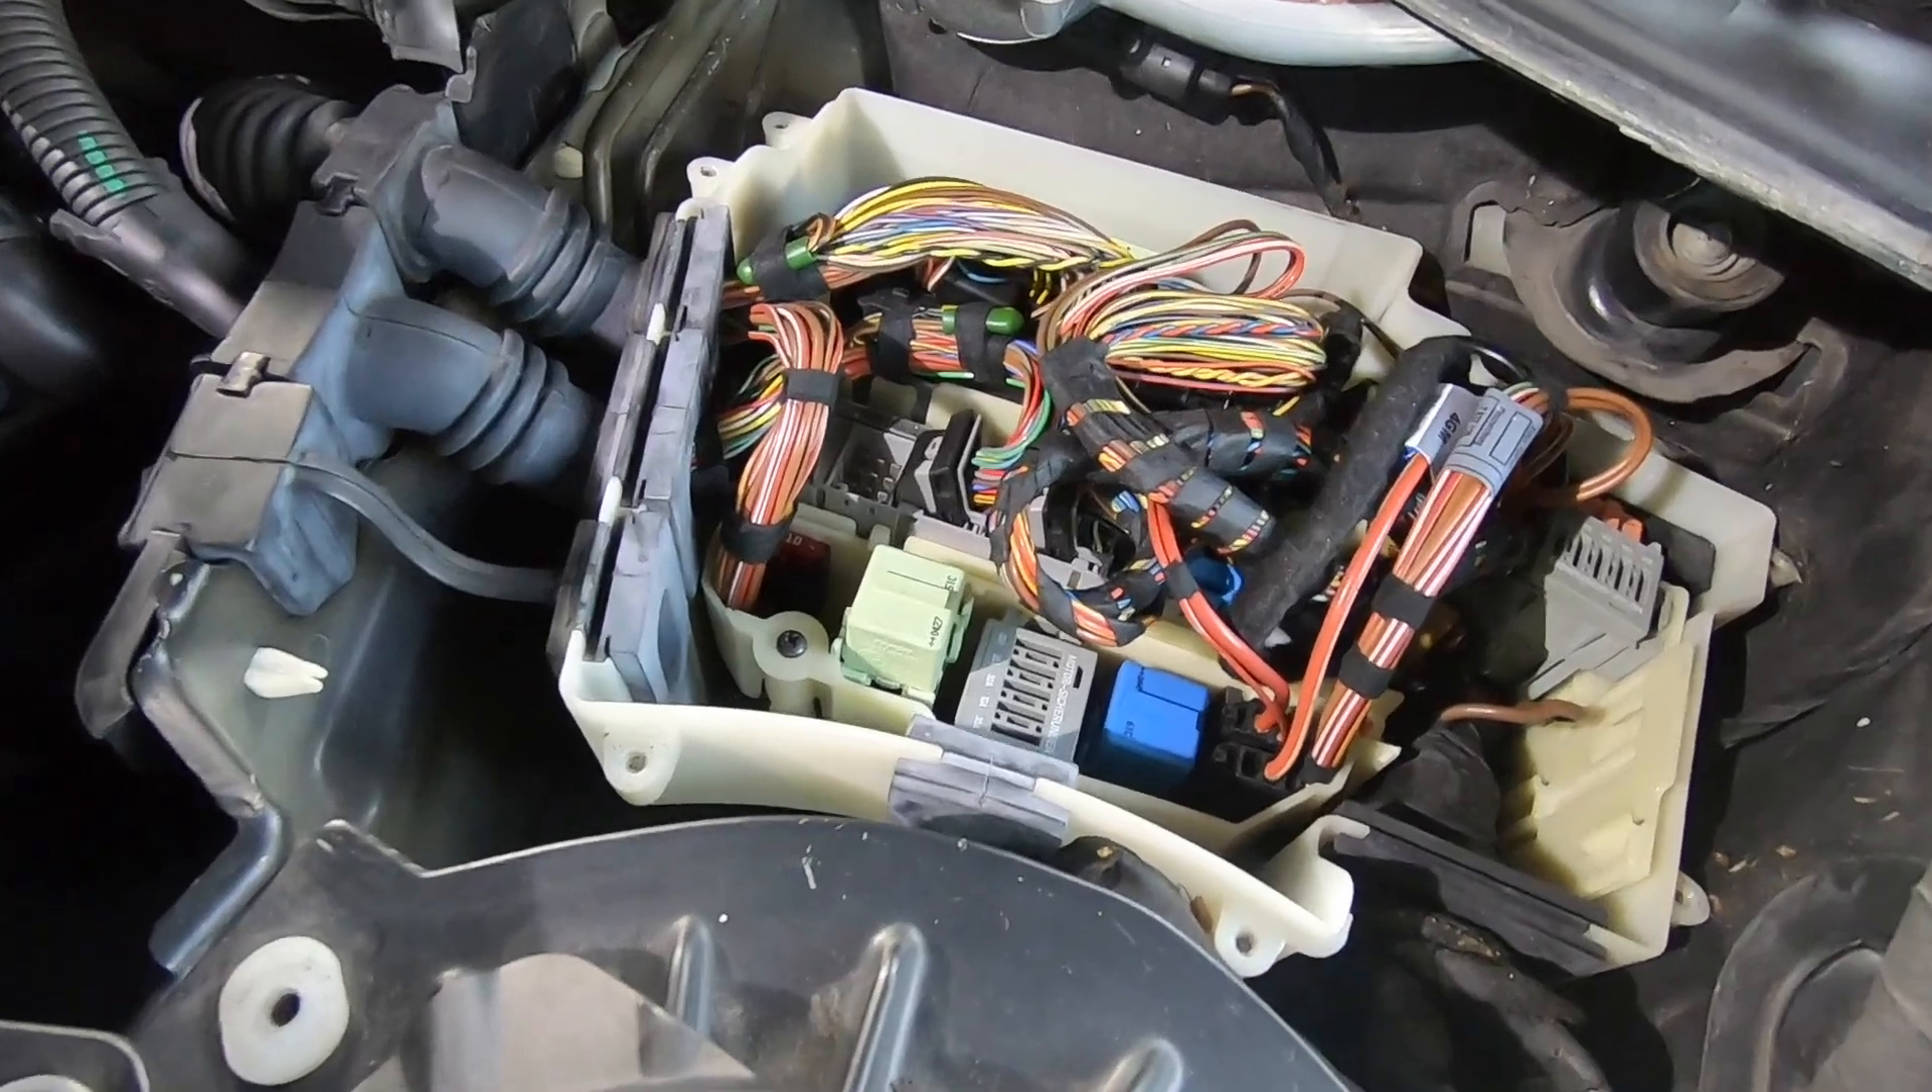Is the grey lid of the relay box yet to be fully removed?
No.